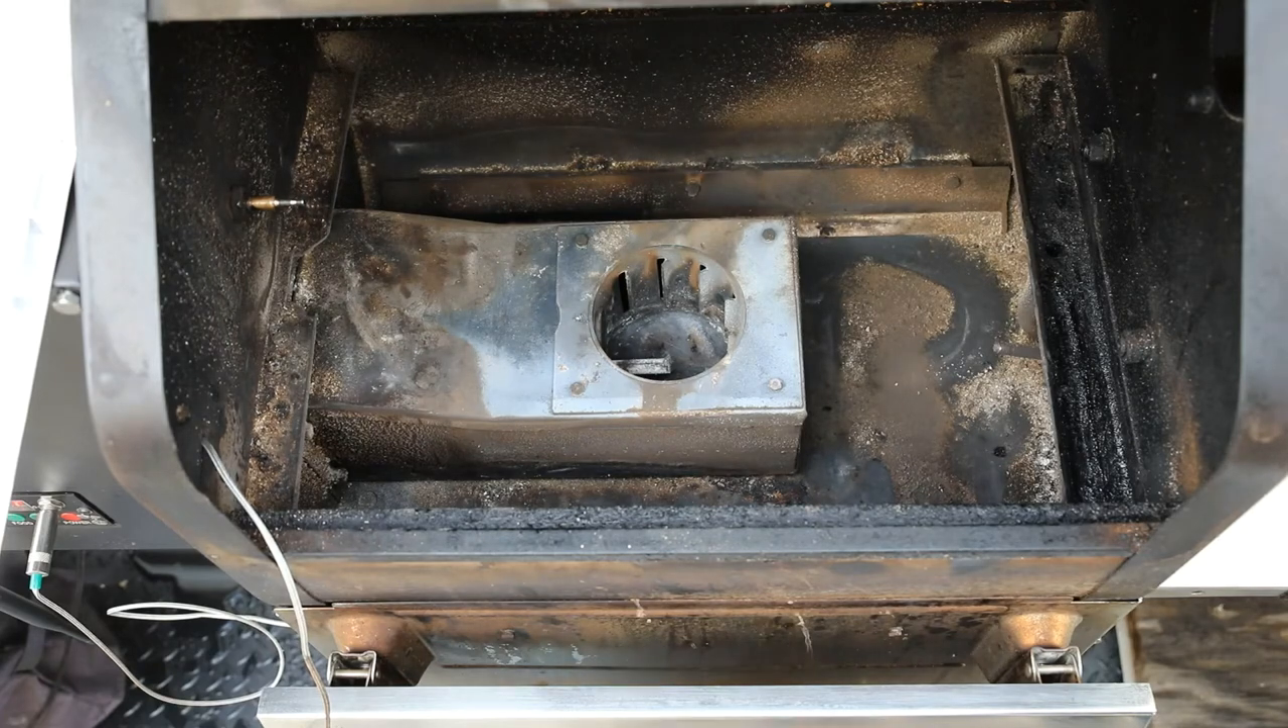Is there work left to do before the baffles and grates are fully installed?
Yes.